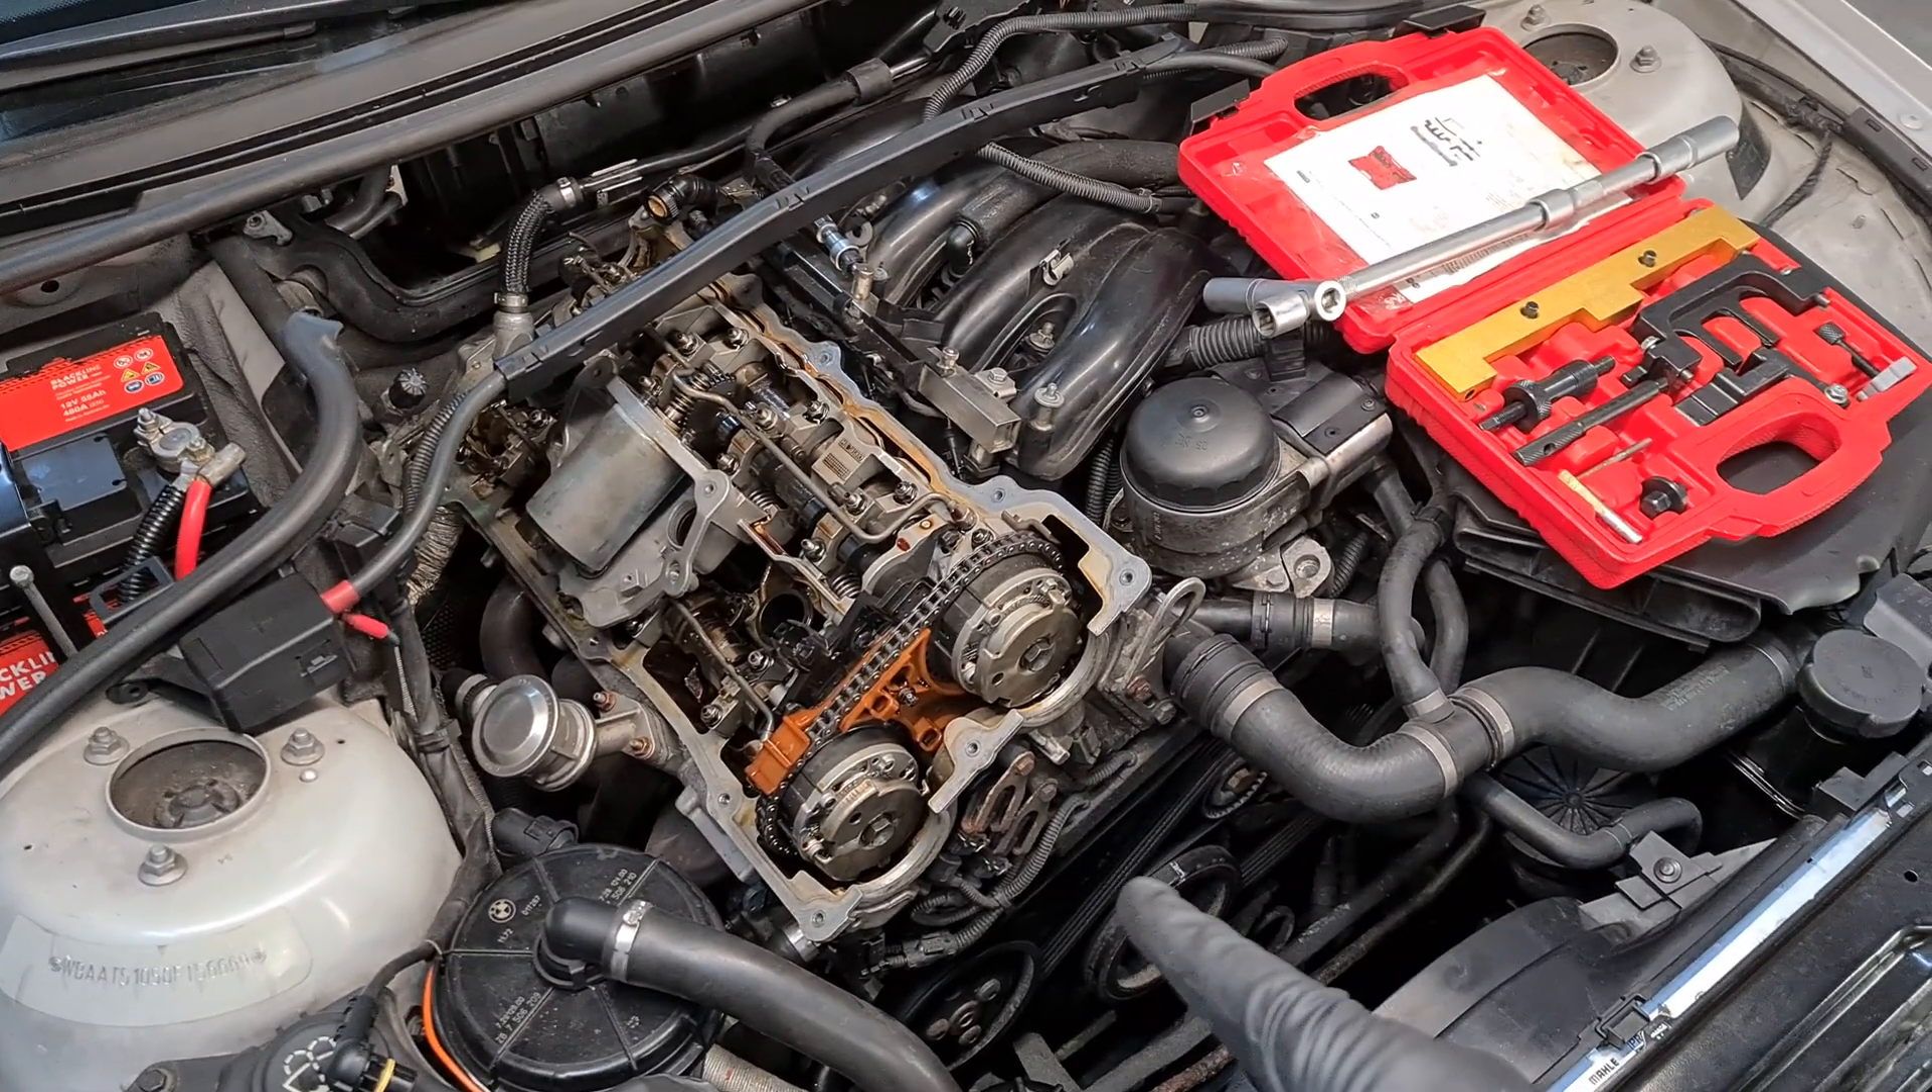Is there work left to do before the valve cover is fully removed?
No.